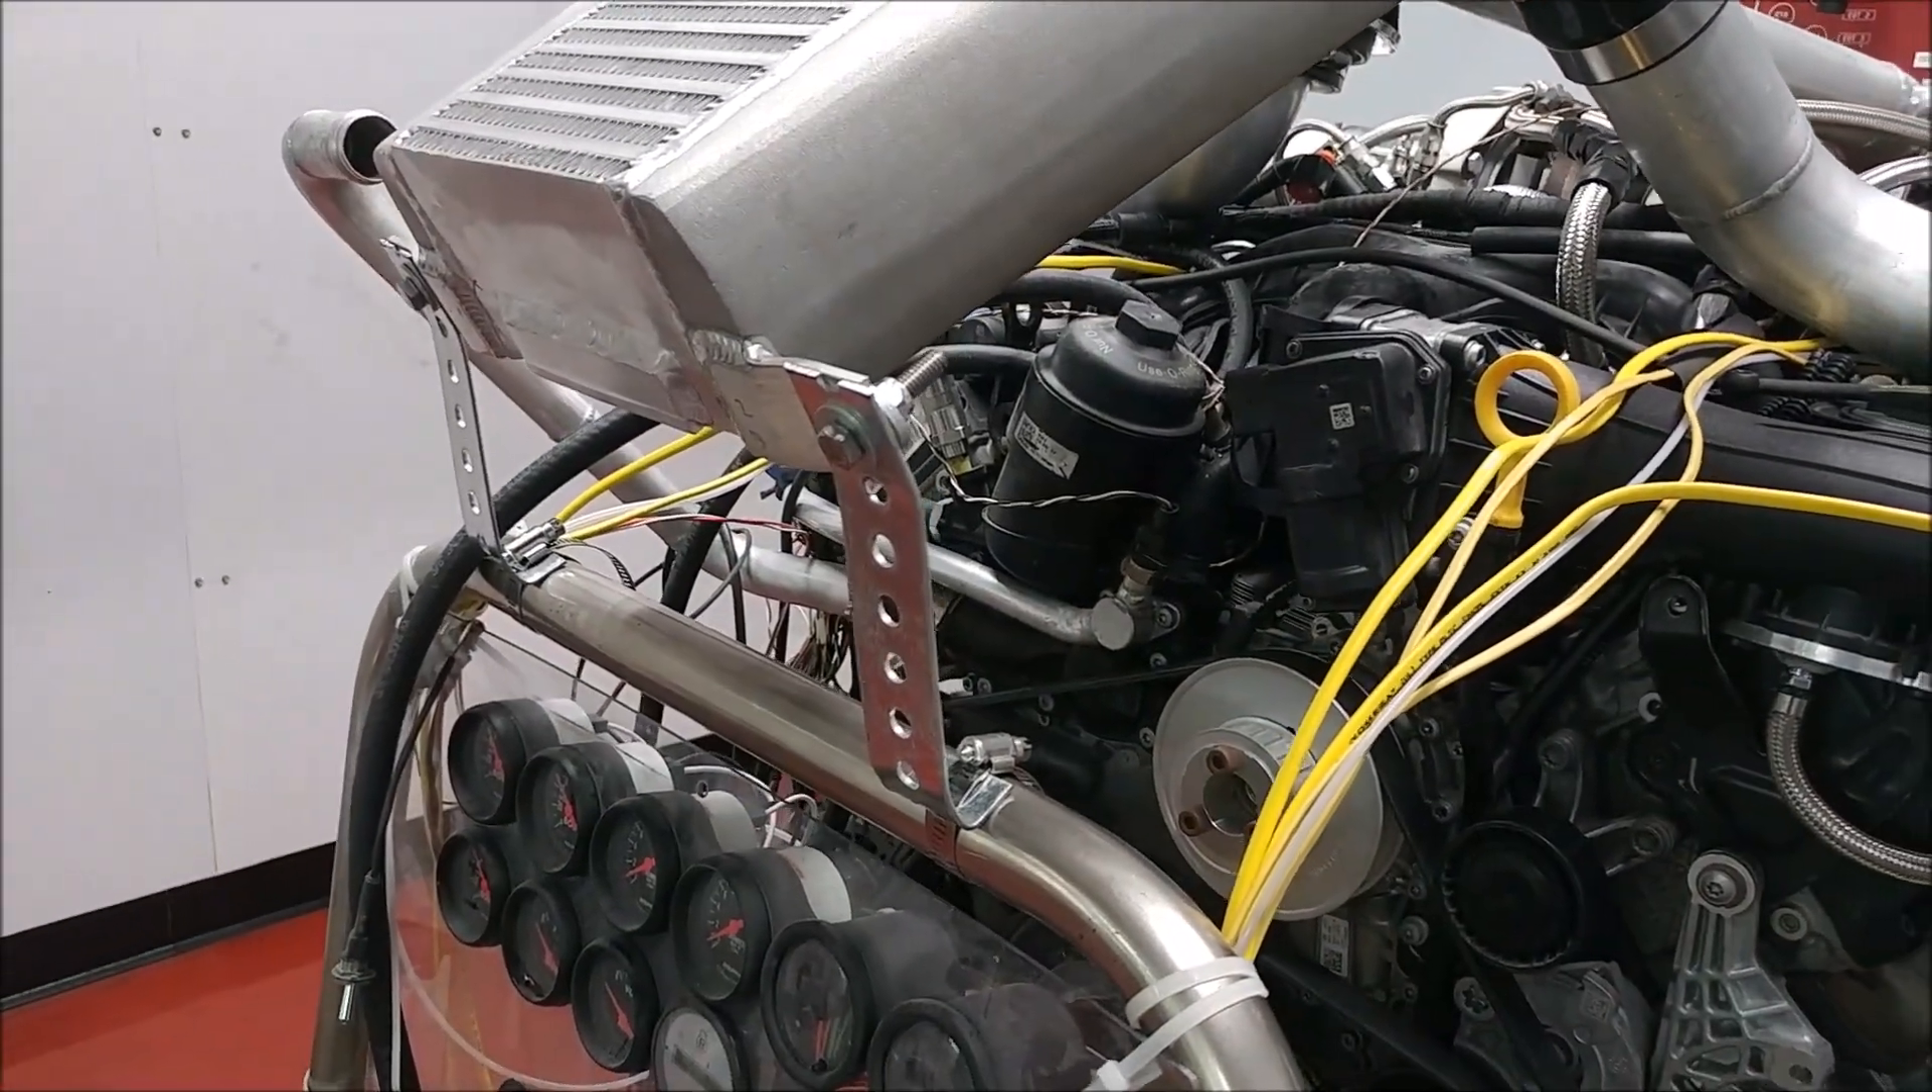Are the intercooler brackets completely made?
Yes.